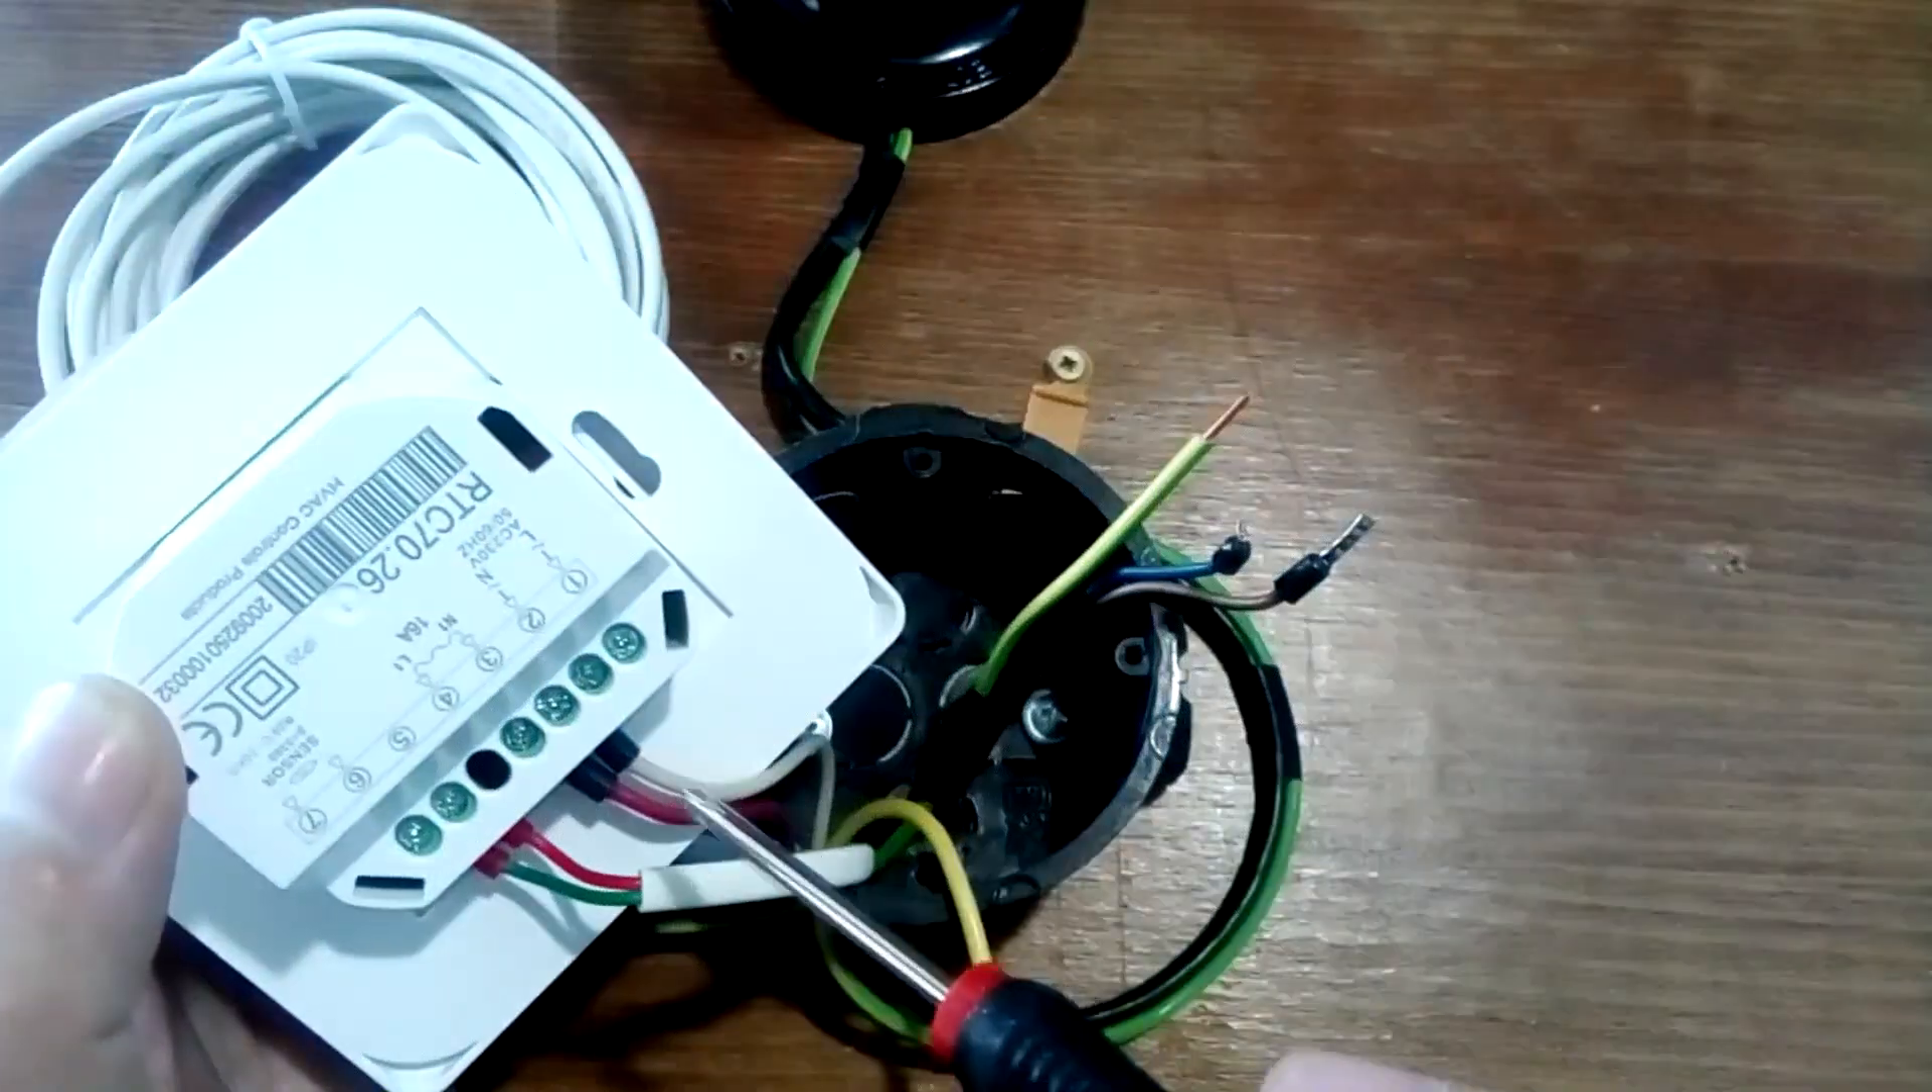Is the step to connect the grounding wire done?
No.